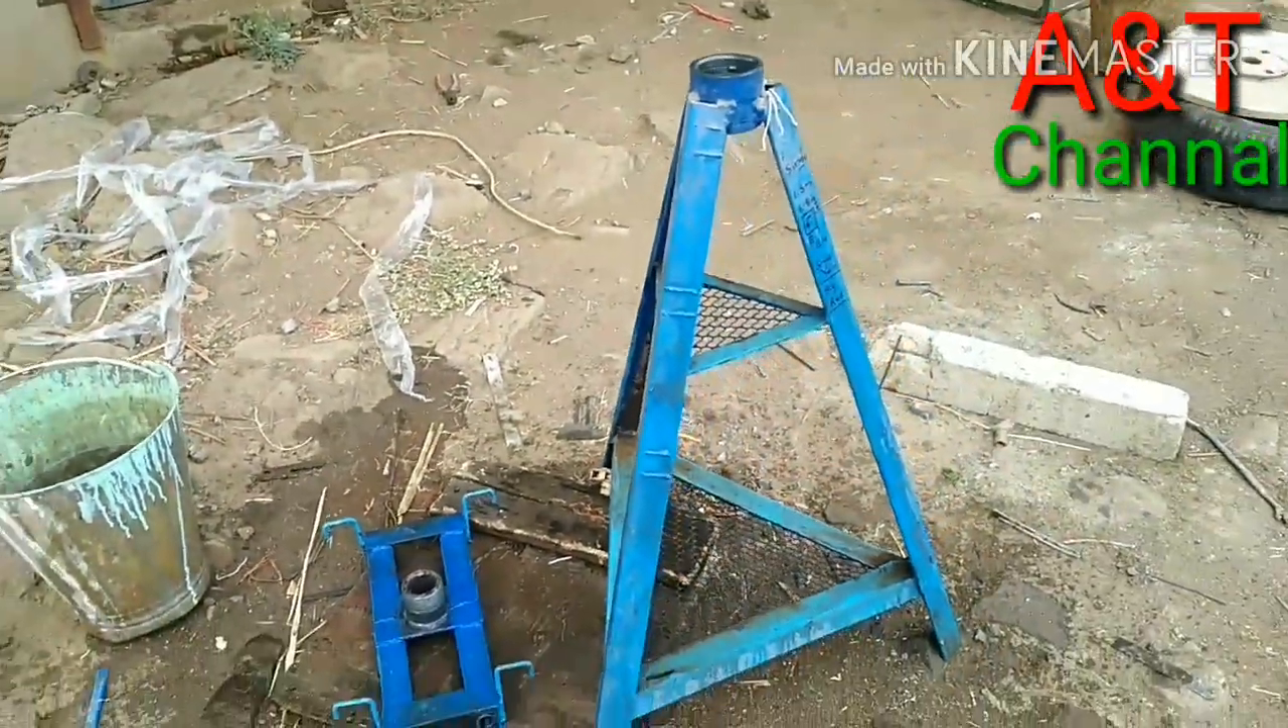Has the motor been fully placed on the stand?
No.